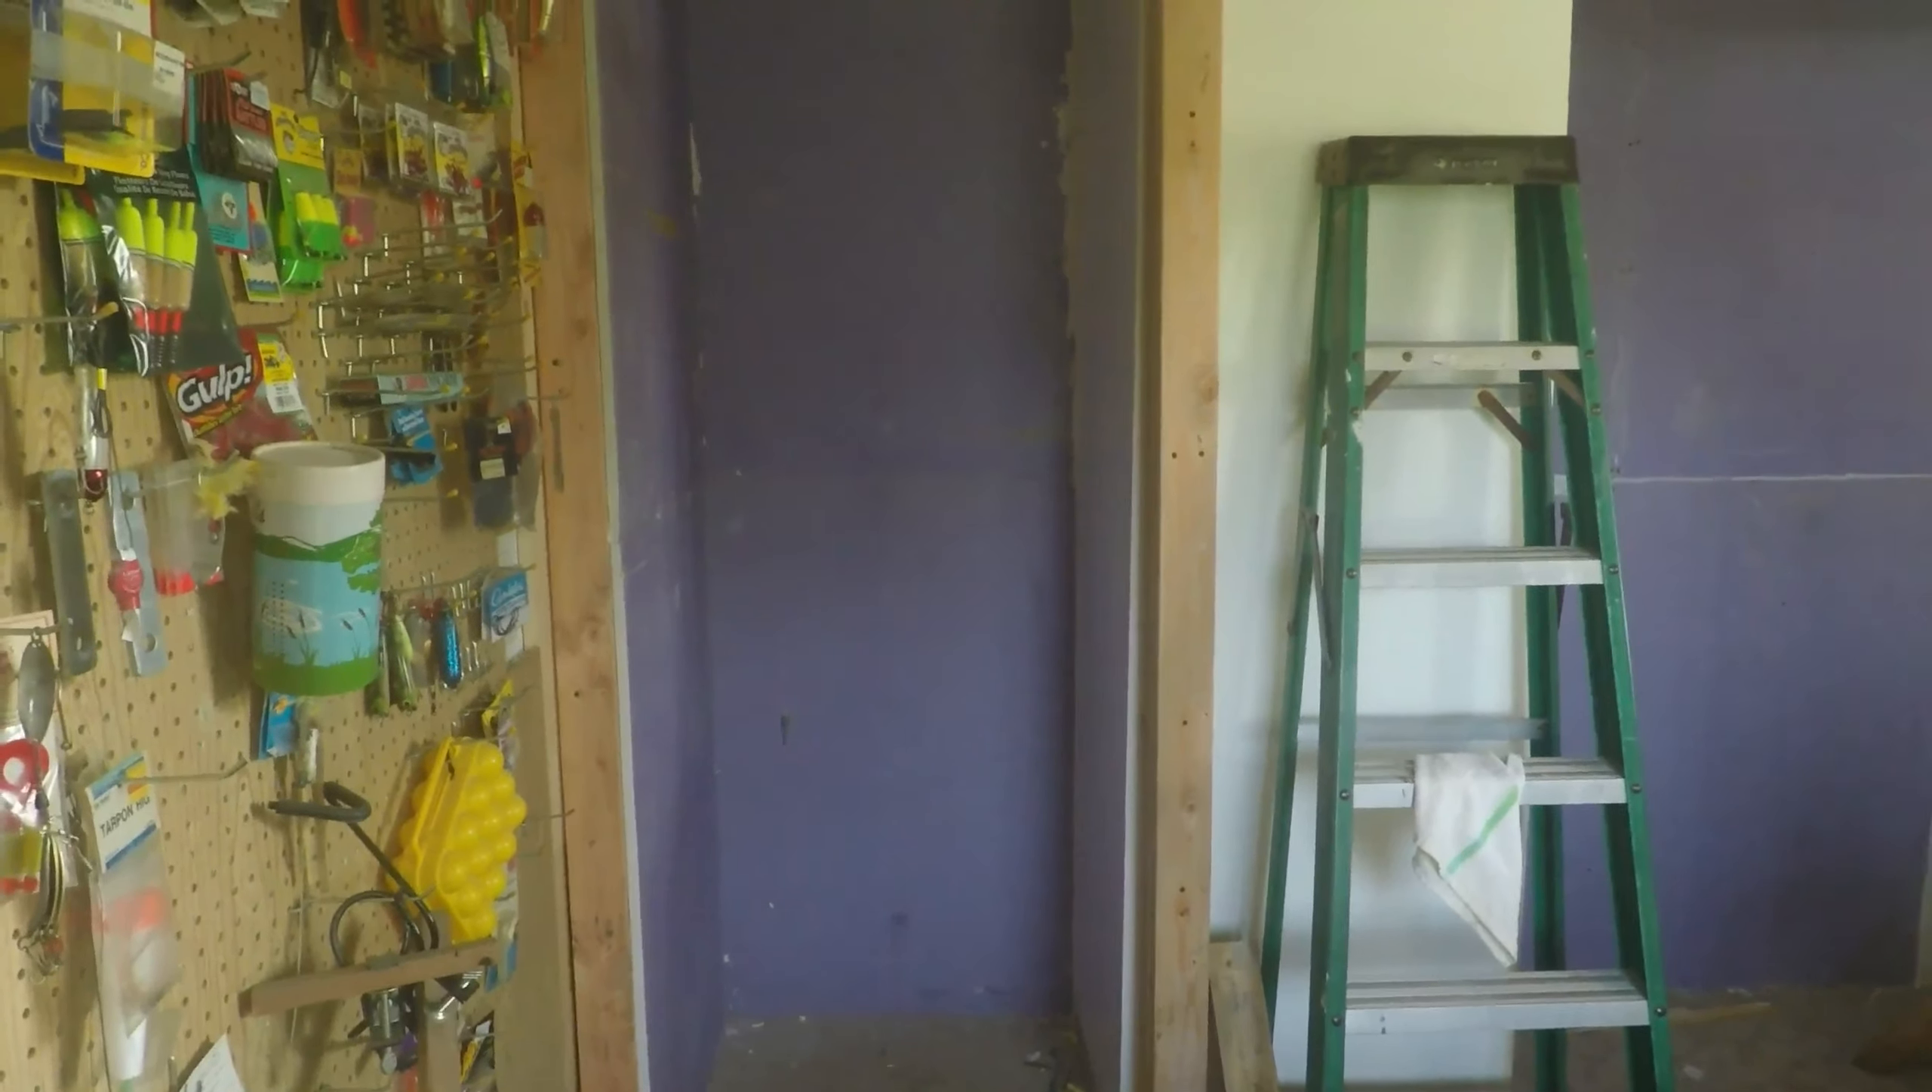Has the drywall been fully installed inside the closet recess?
Yes.